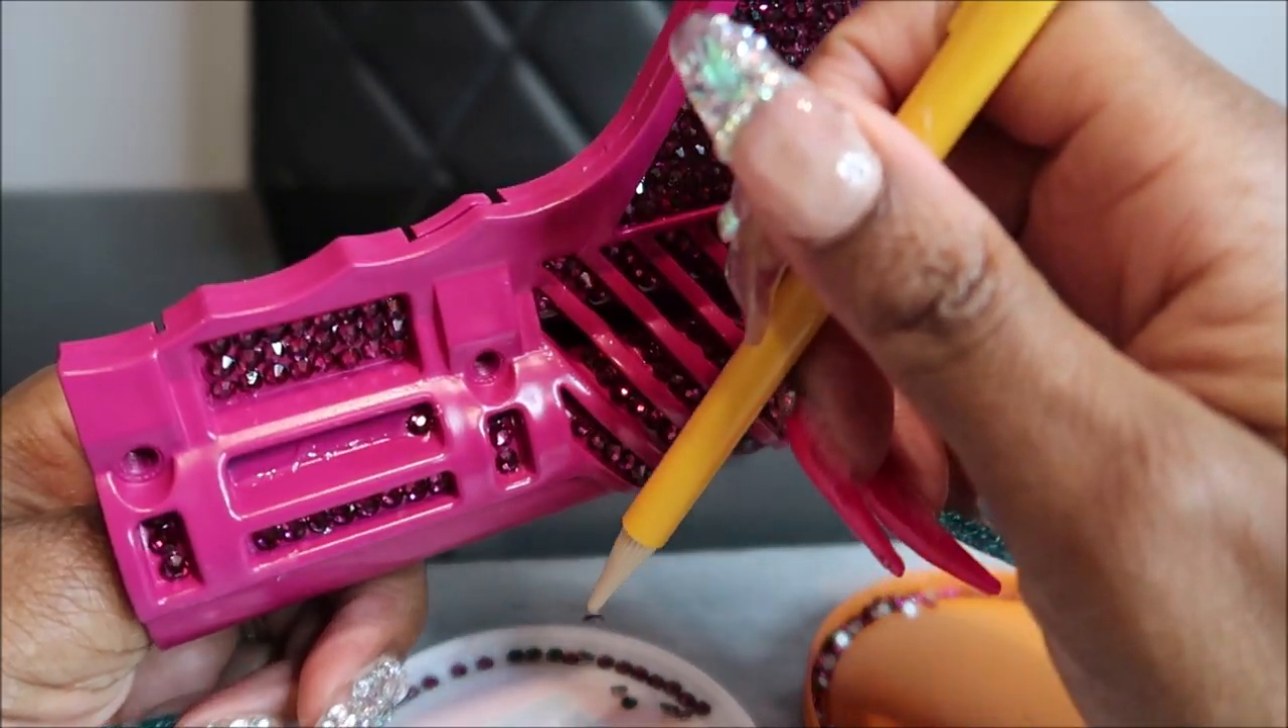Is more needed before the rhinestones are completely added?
Yes.